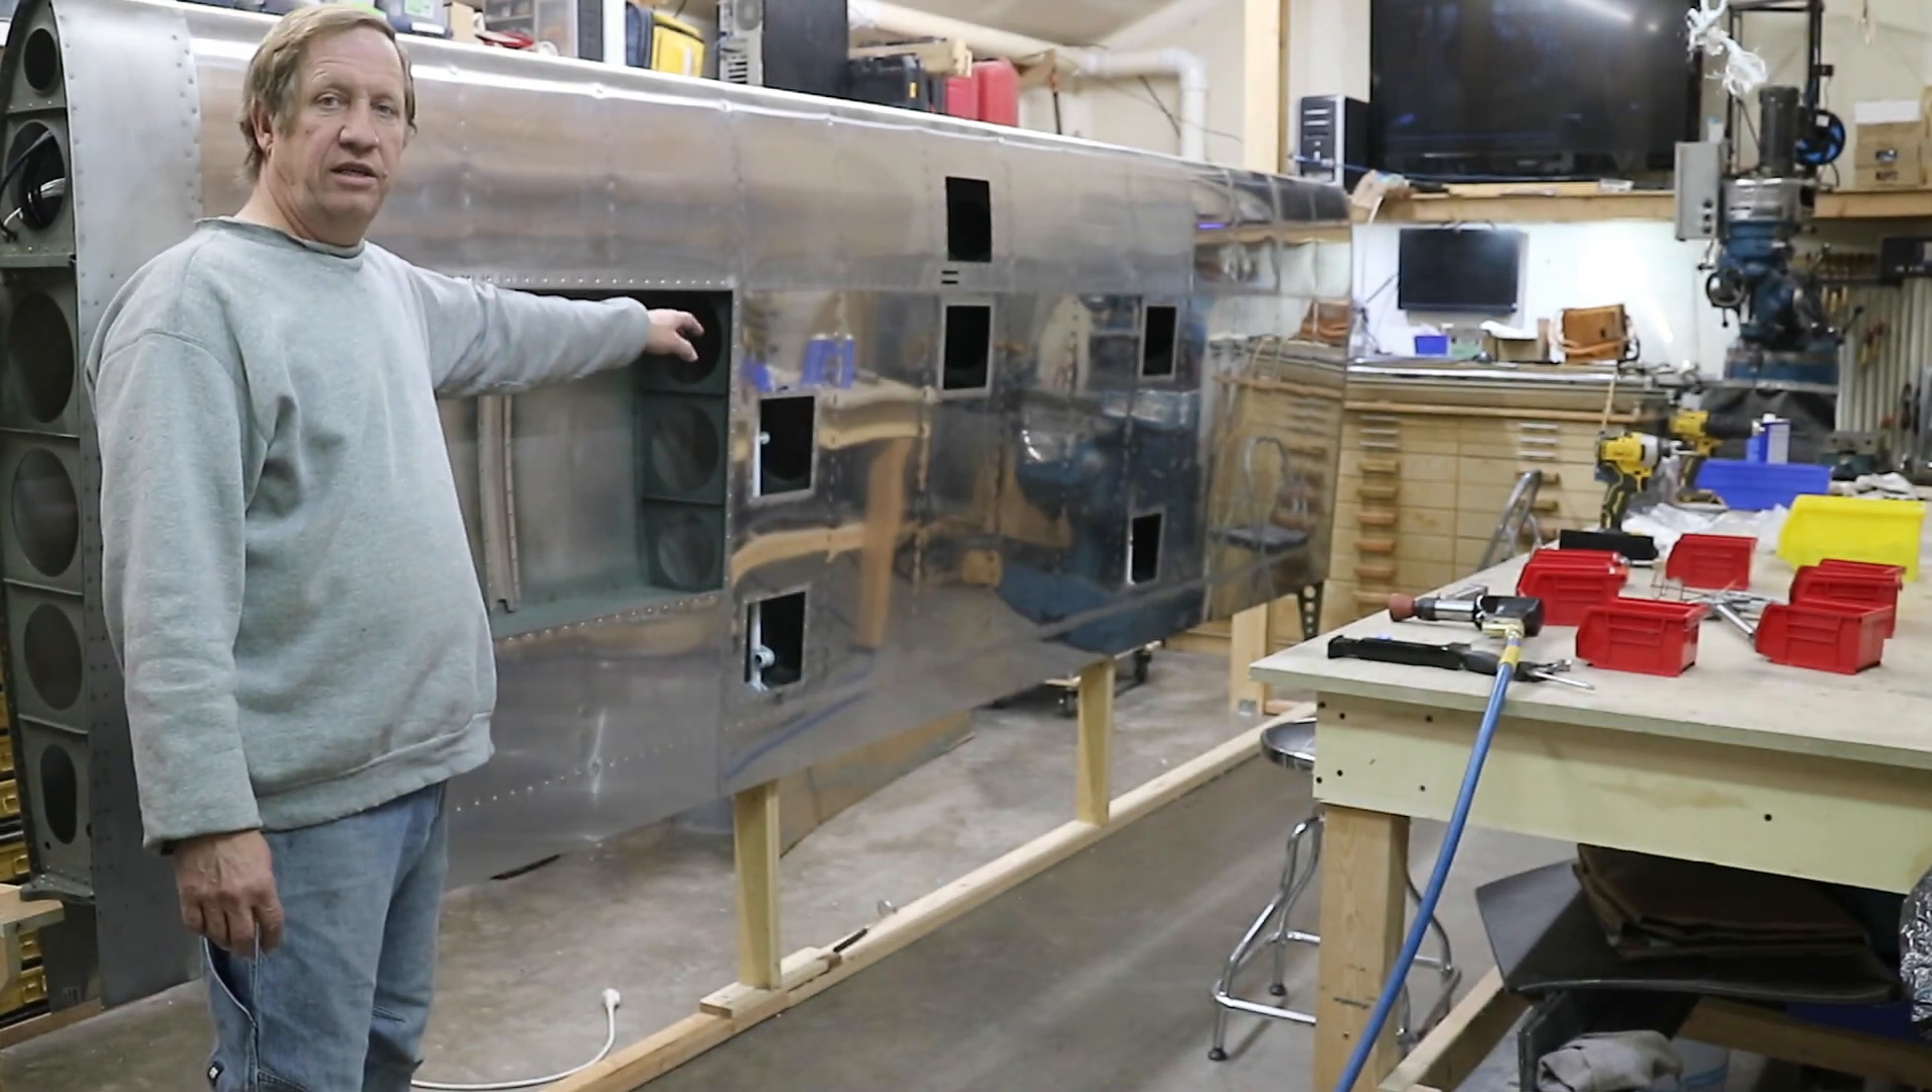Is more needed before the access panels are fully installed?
Yes.